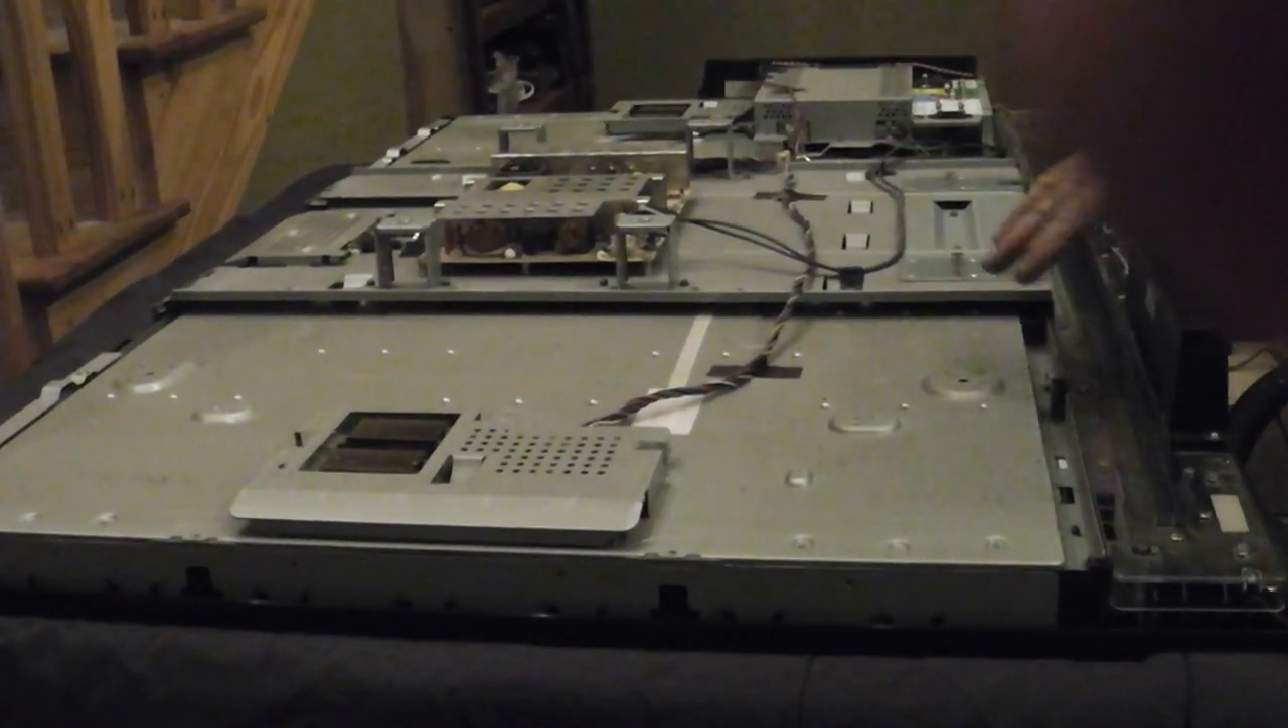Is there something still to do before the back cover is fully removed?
No.